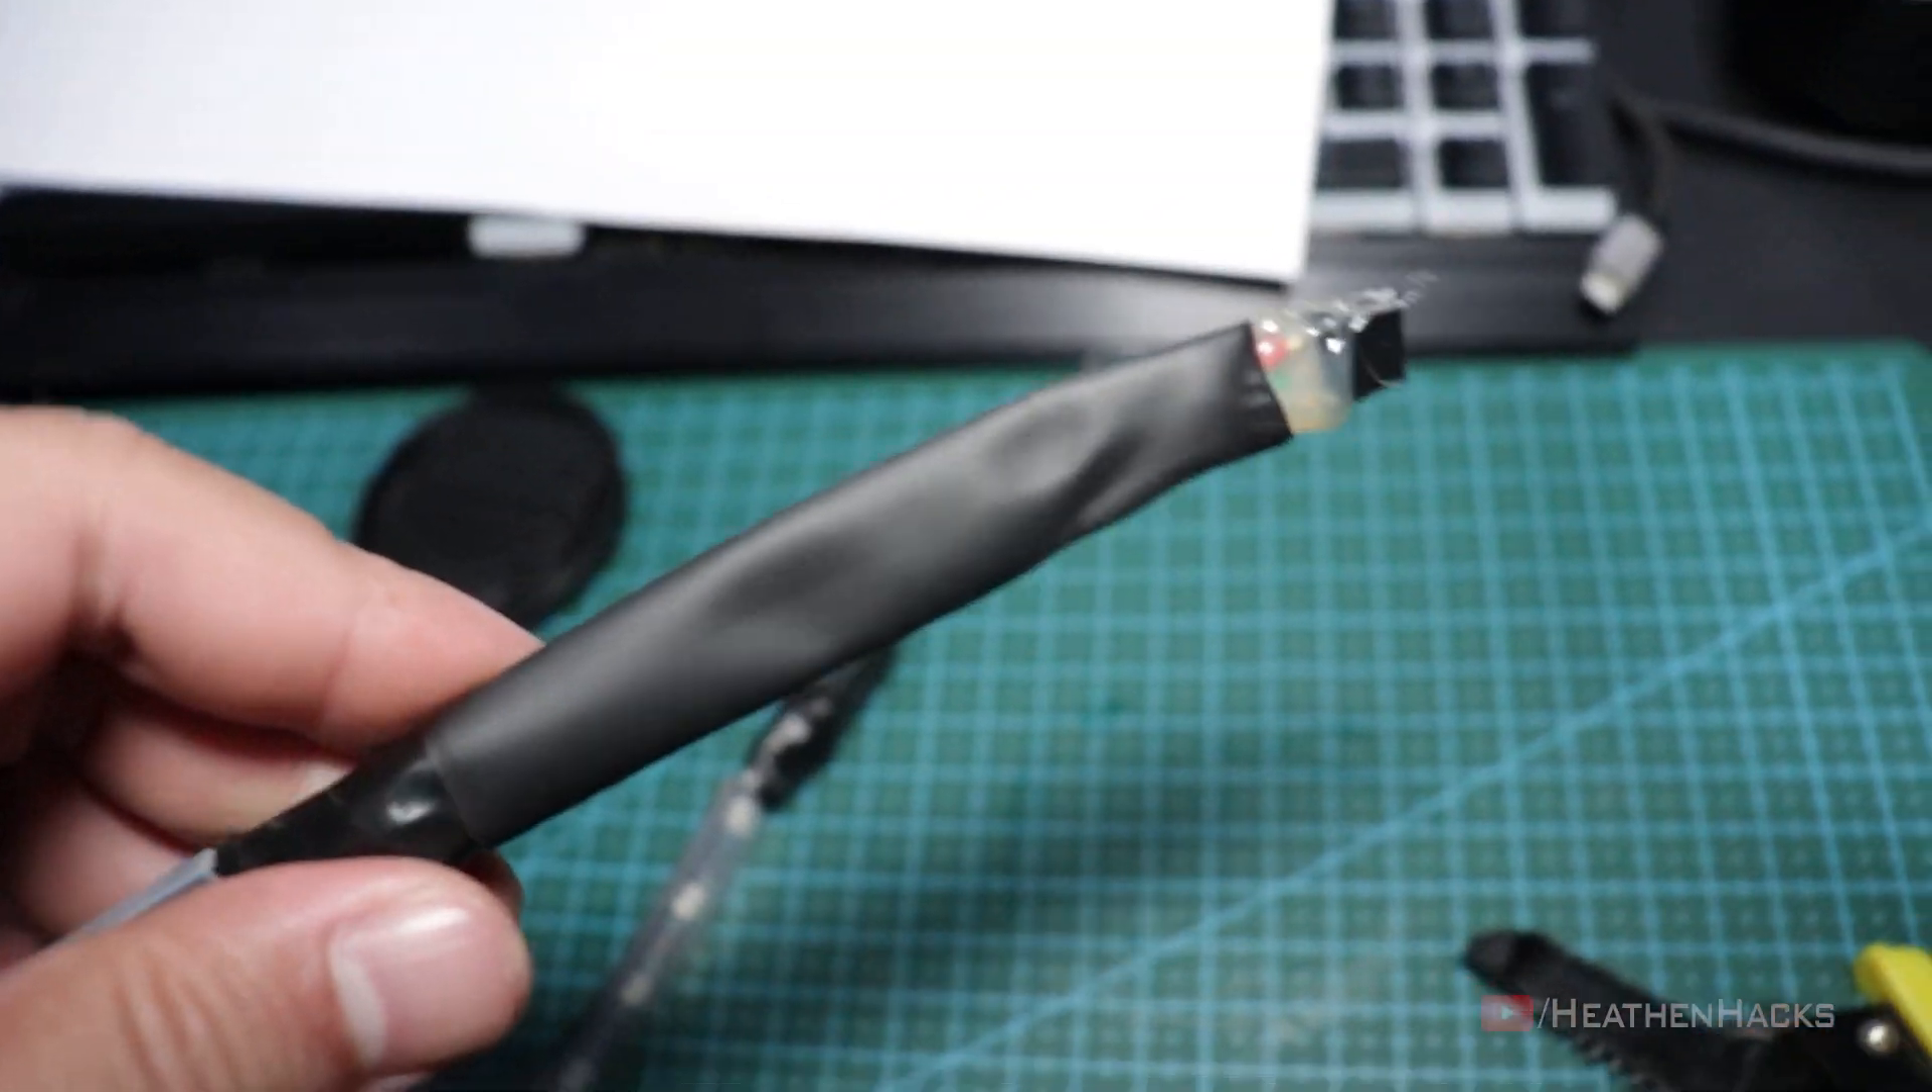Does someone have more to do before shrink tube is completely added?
No.